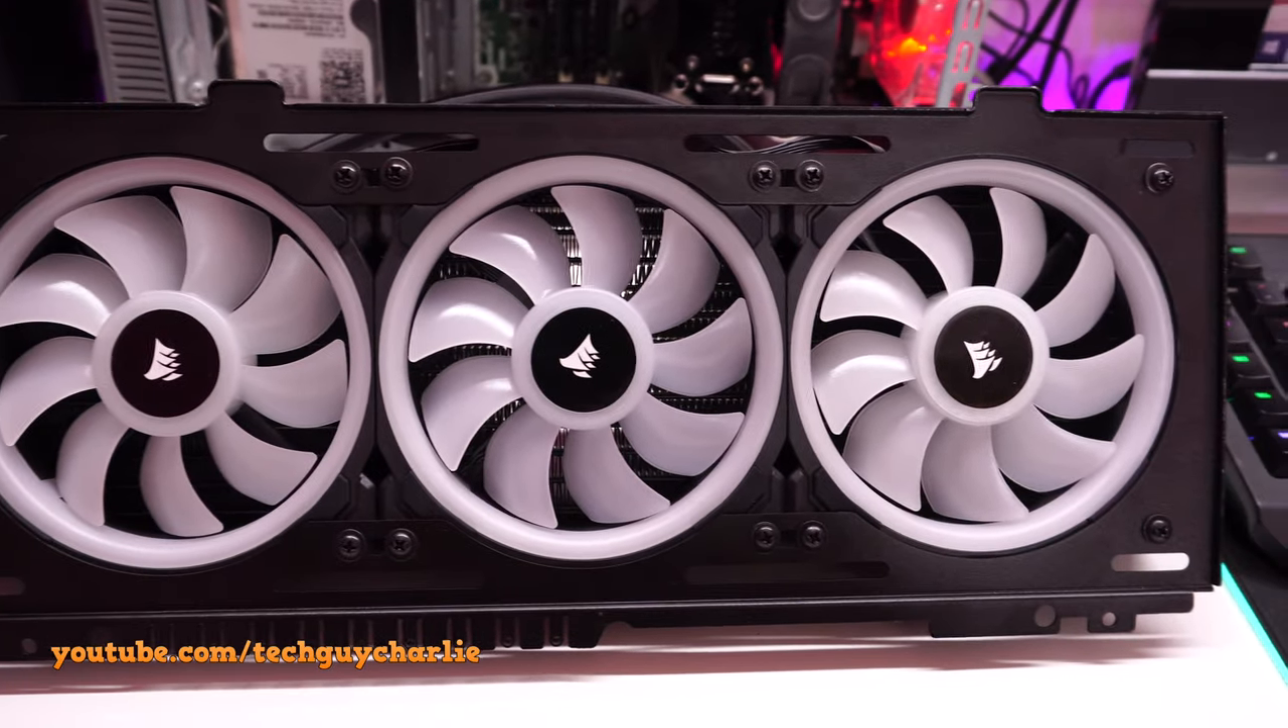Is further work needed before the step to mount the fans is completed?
No.